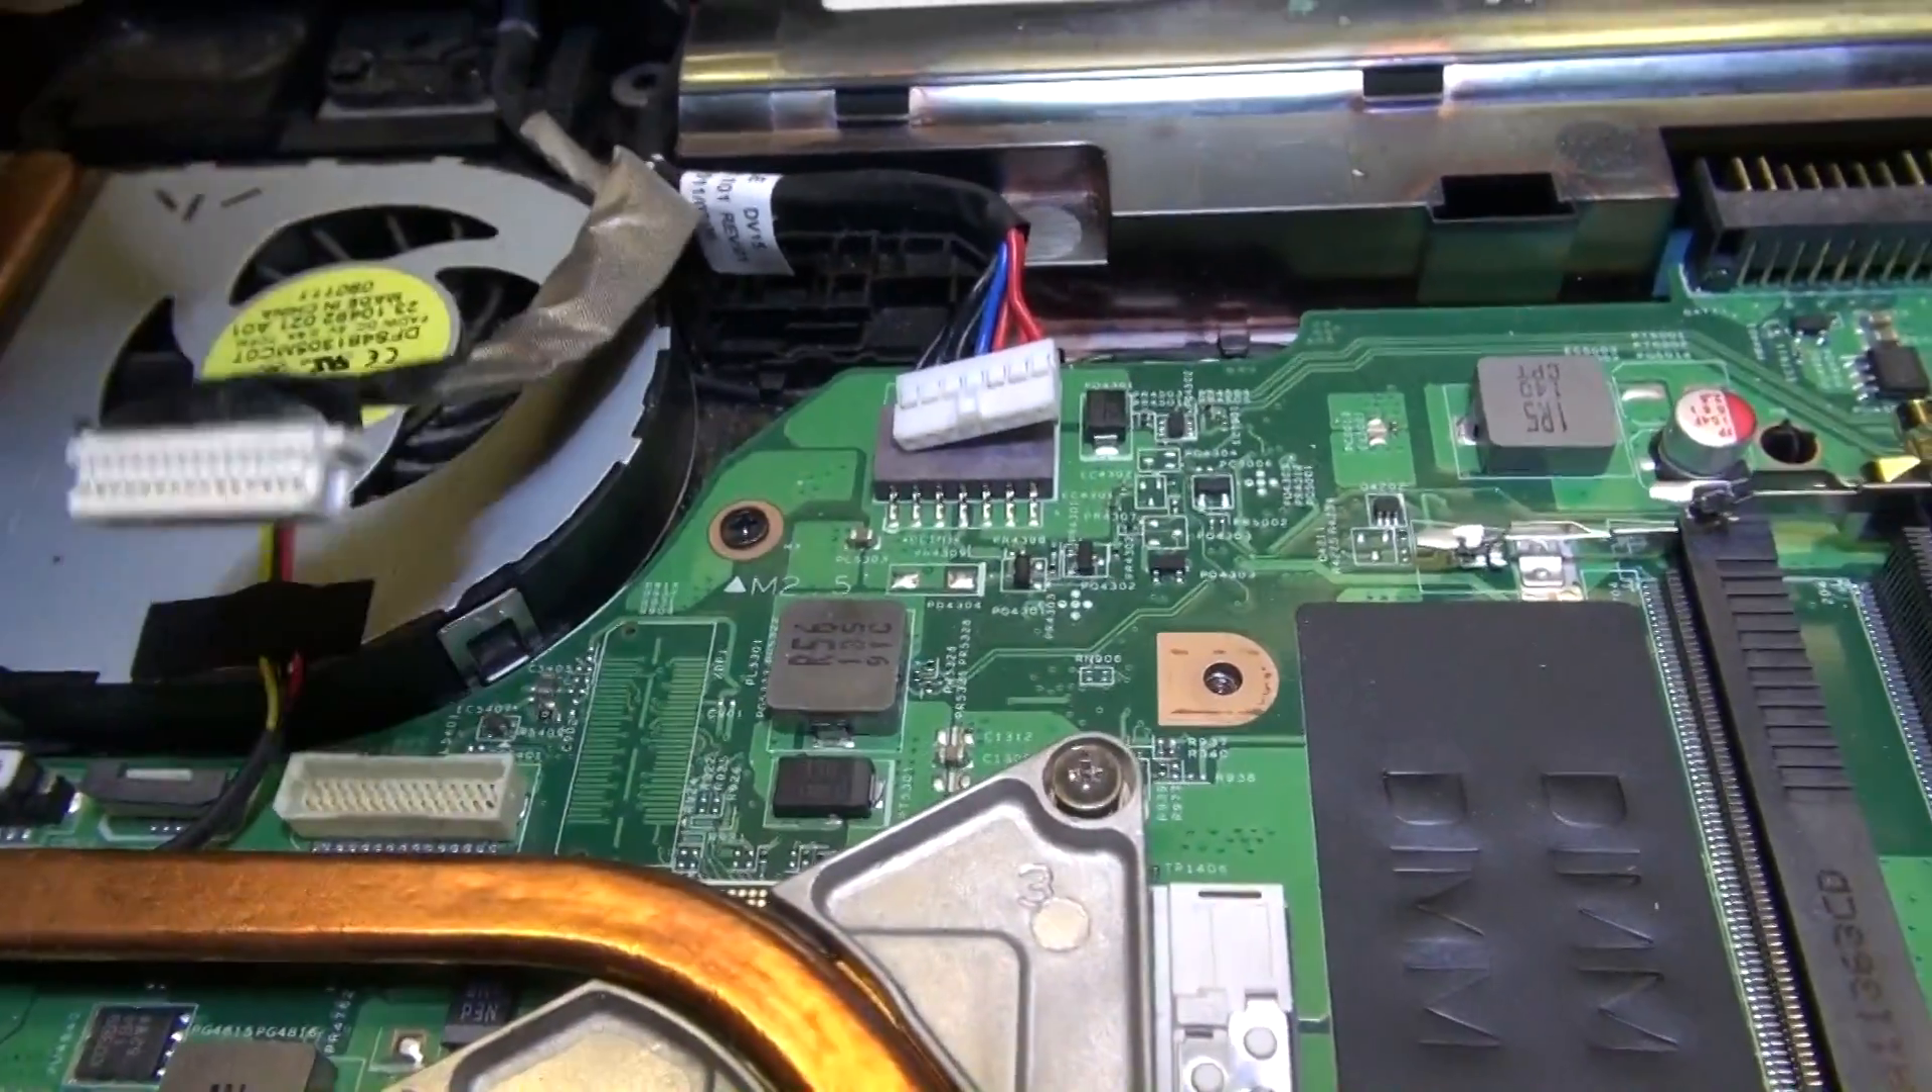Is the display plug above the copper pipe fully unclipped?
Yes.